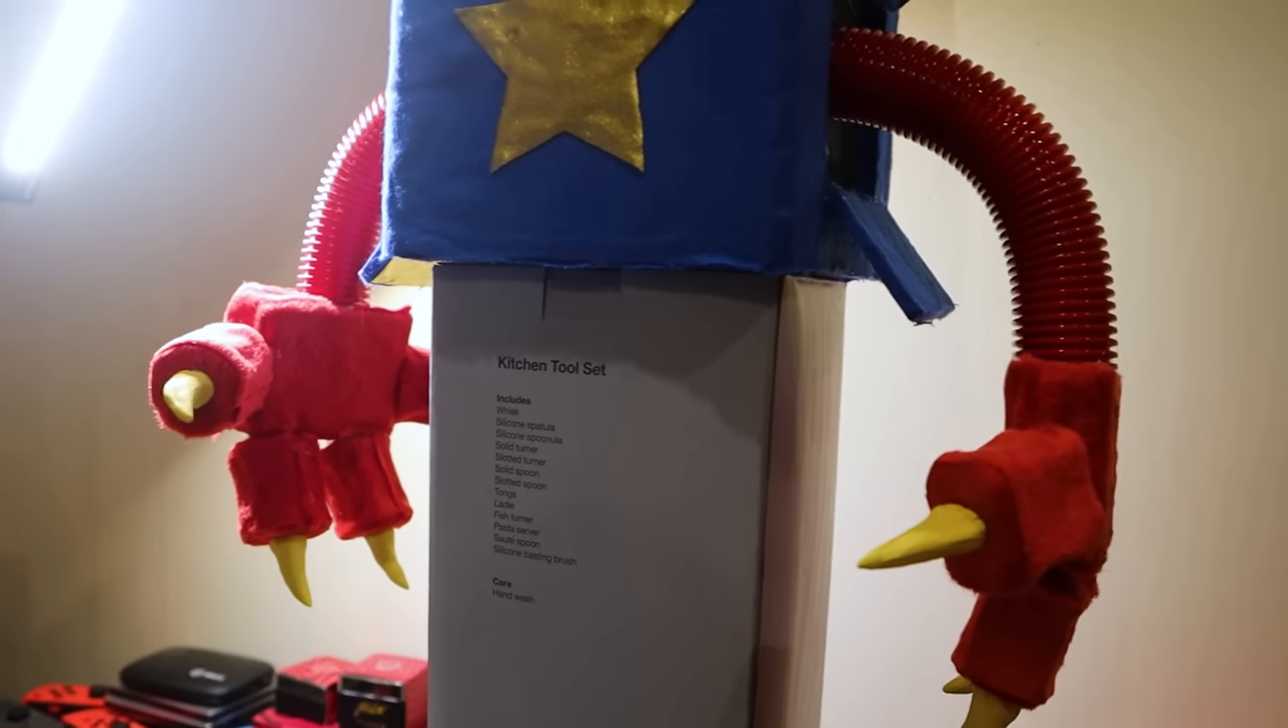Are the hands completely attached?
Yes.